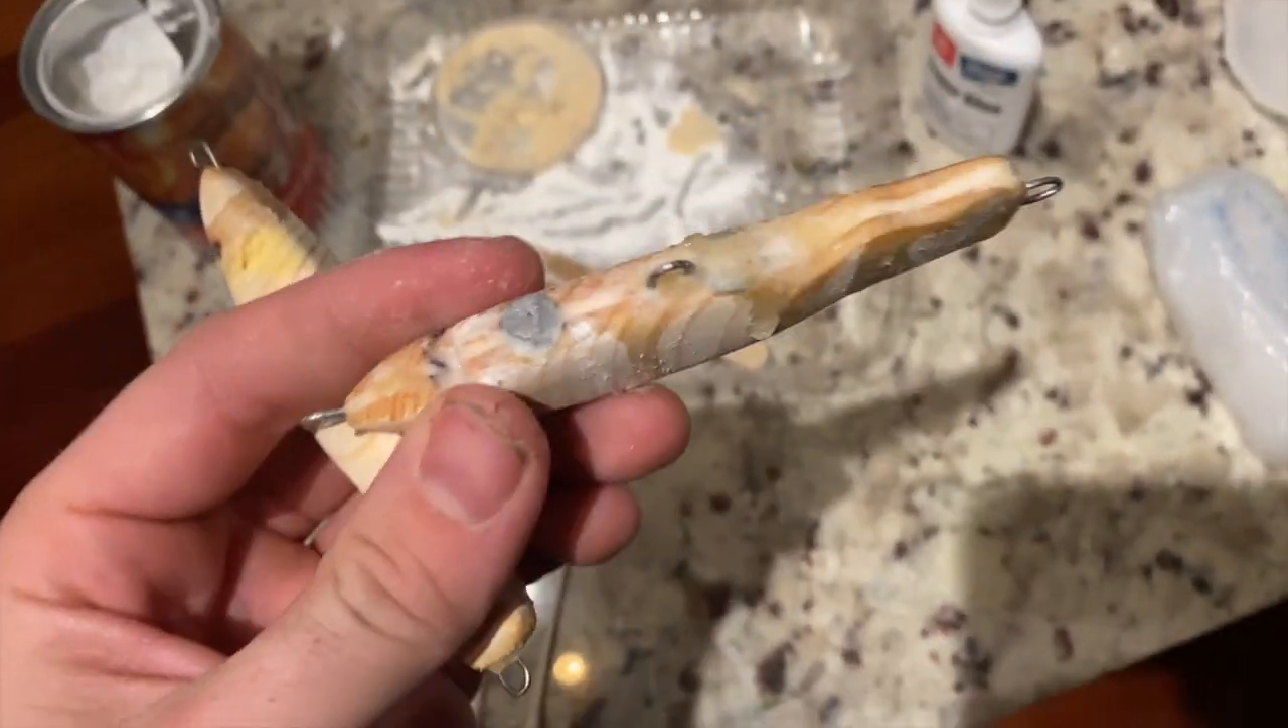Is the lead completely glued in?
Yes.